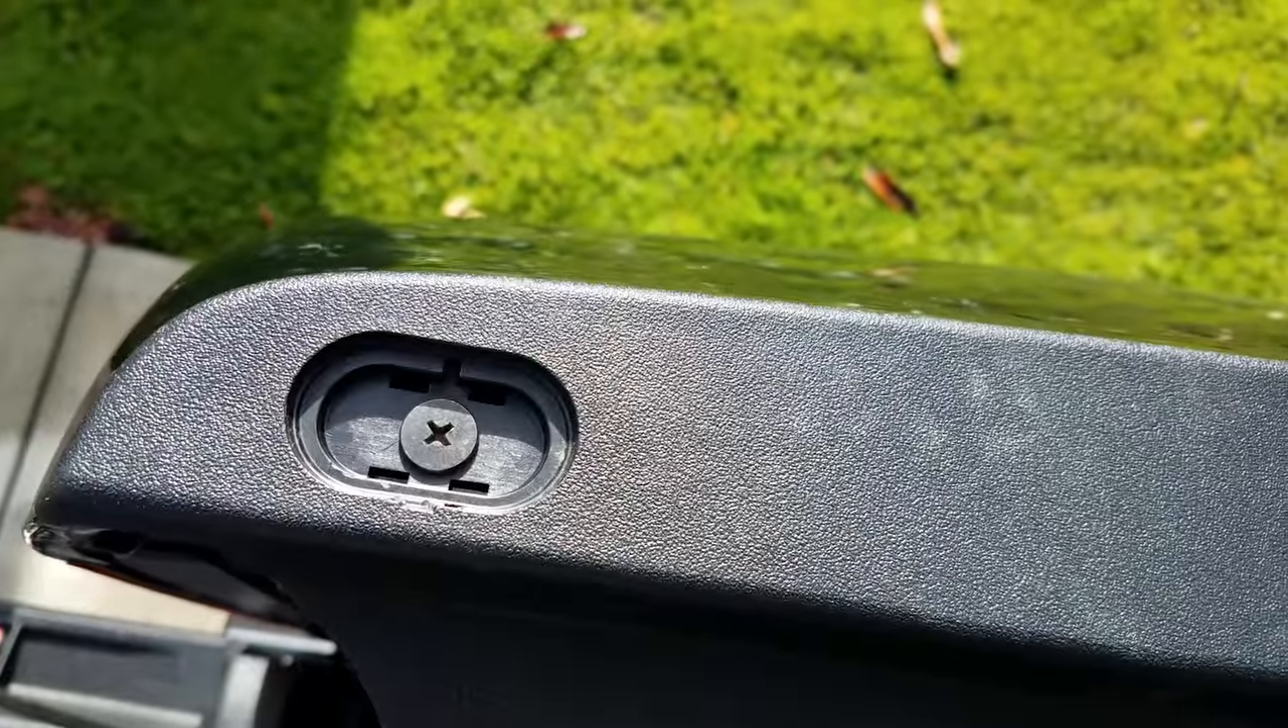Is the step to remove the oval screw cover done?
Yes.